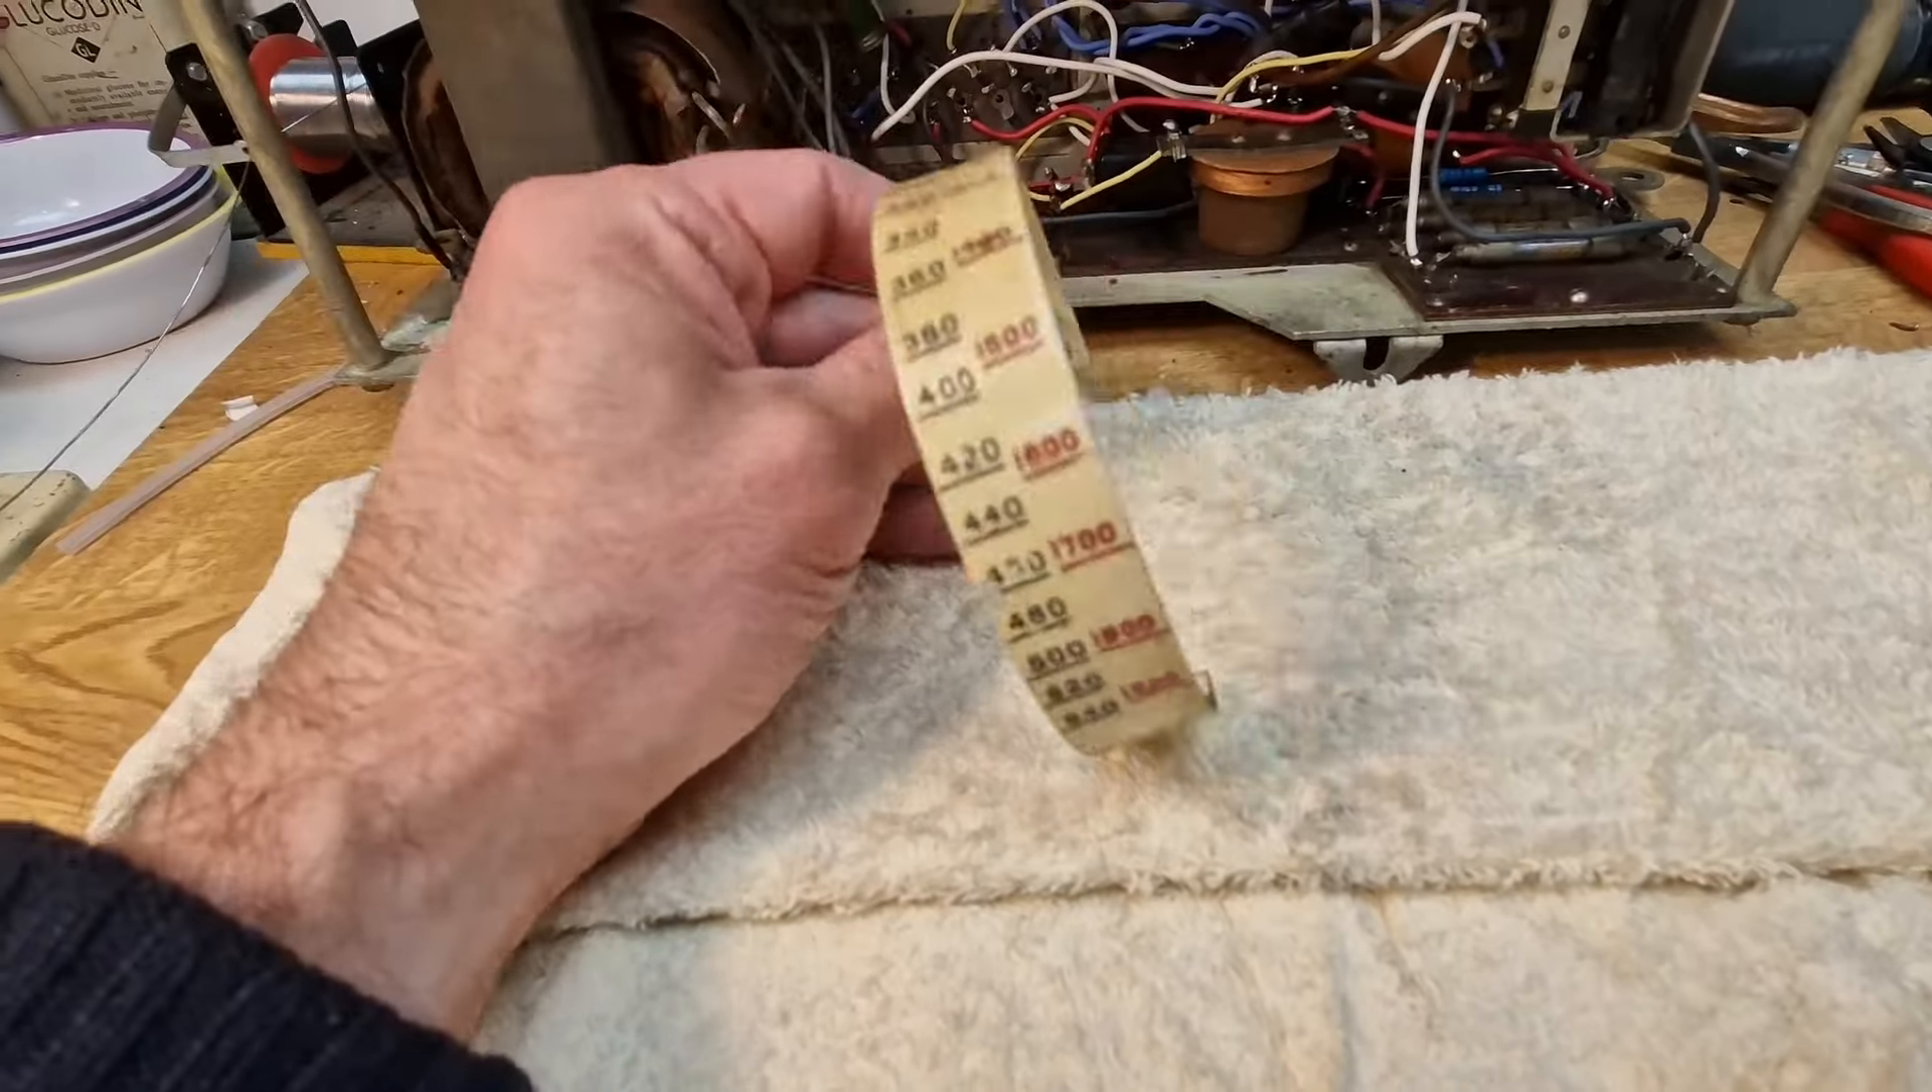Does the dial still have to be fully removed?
No.